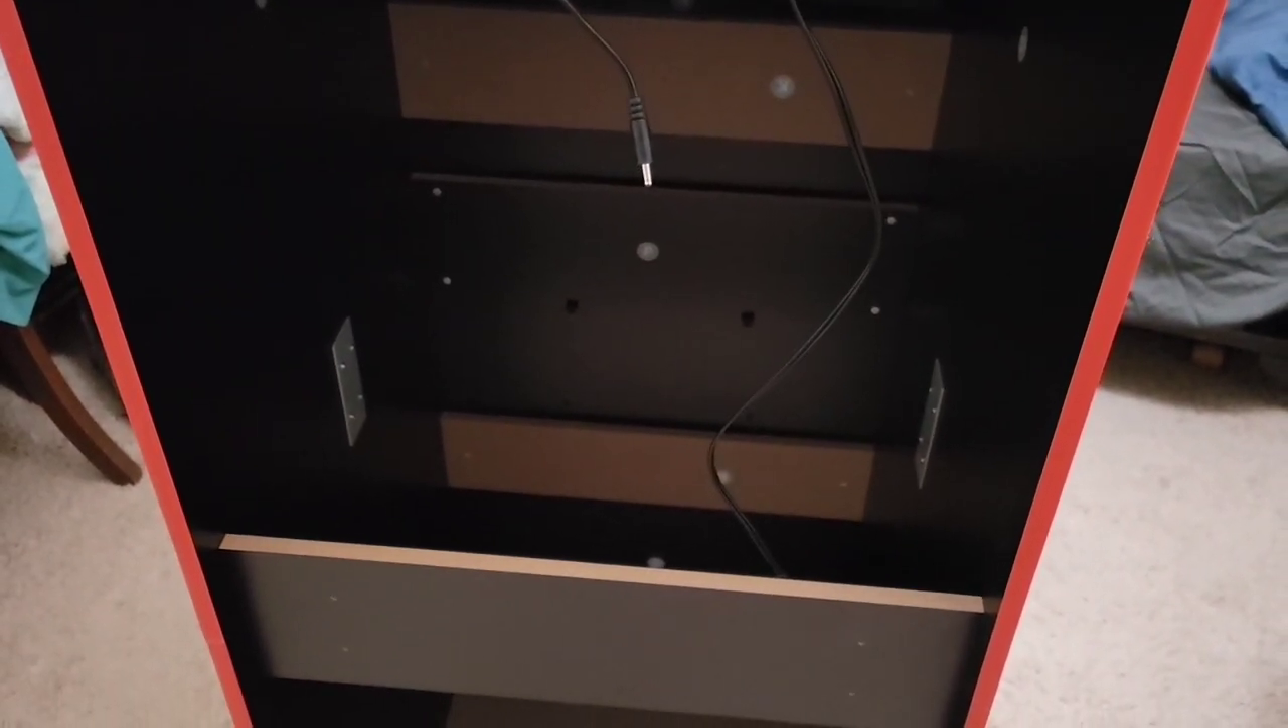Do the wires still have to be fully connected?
Yes.